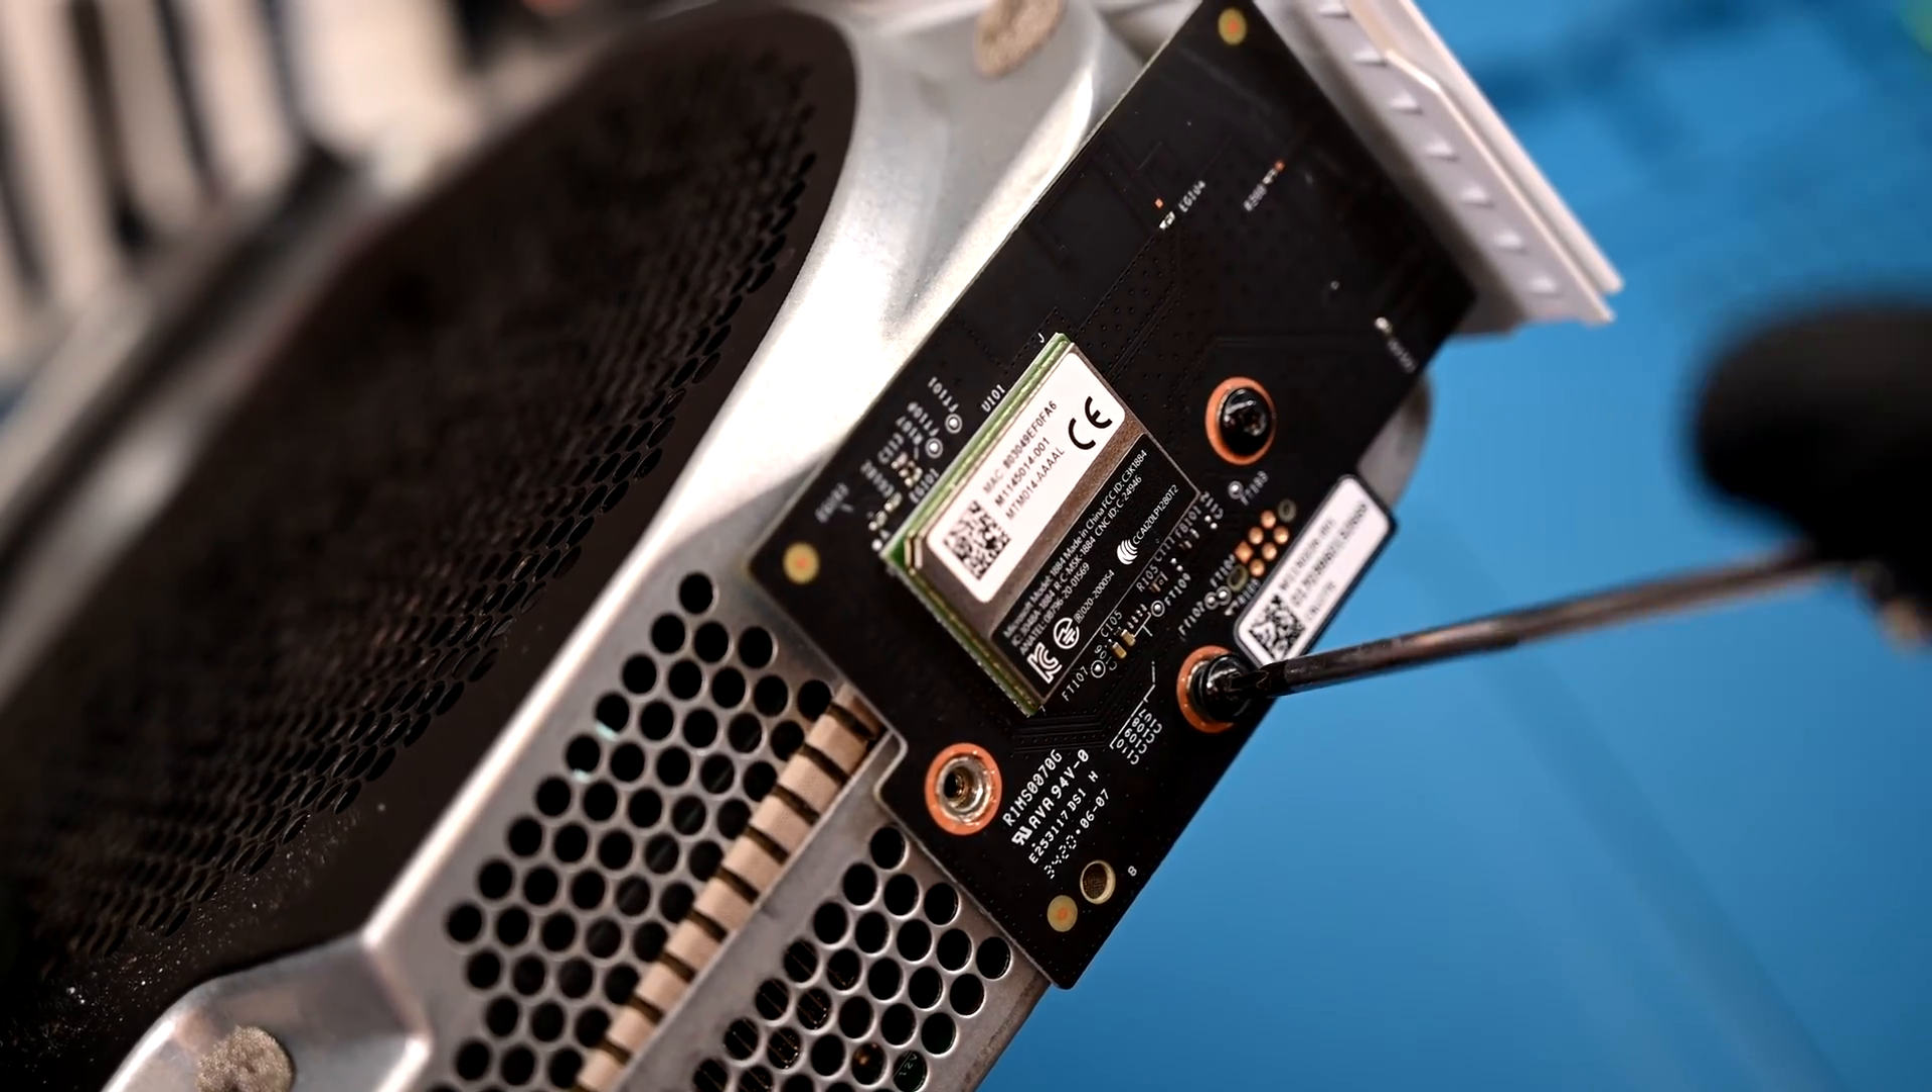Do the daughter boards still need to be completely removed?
Yes.